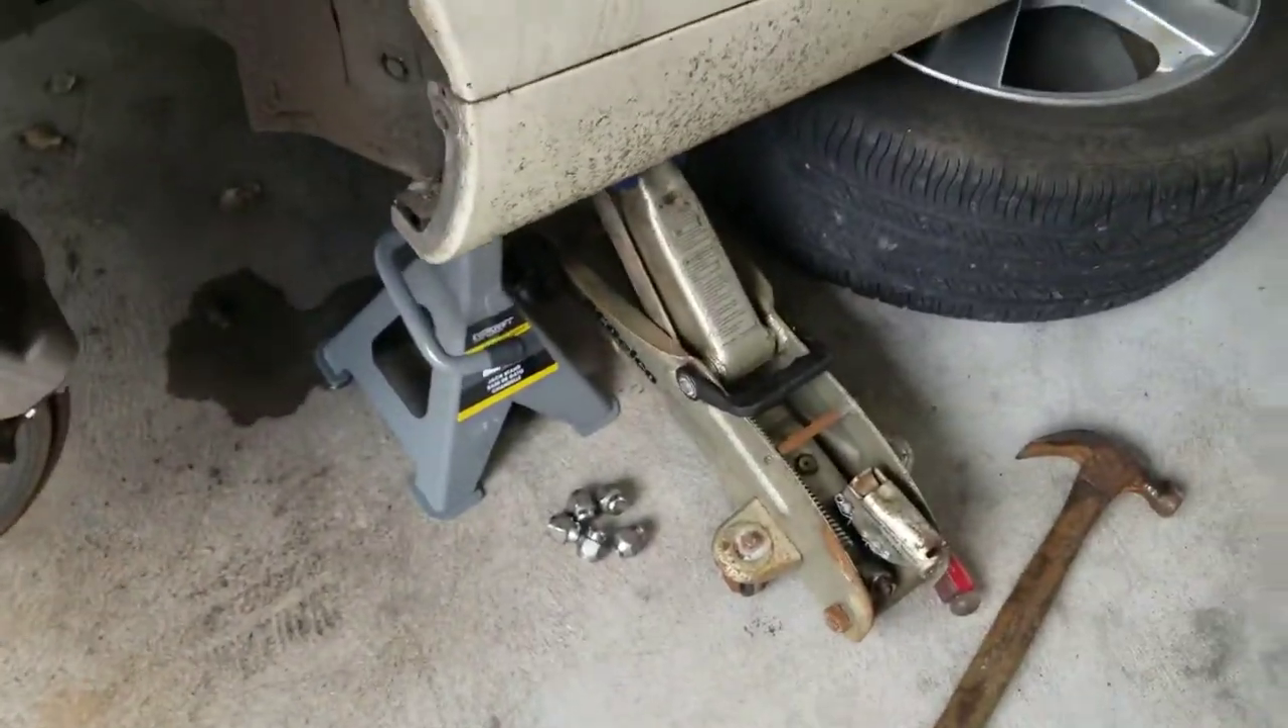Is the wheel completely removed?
Yes.